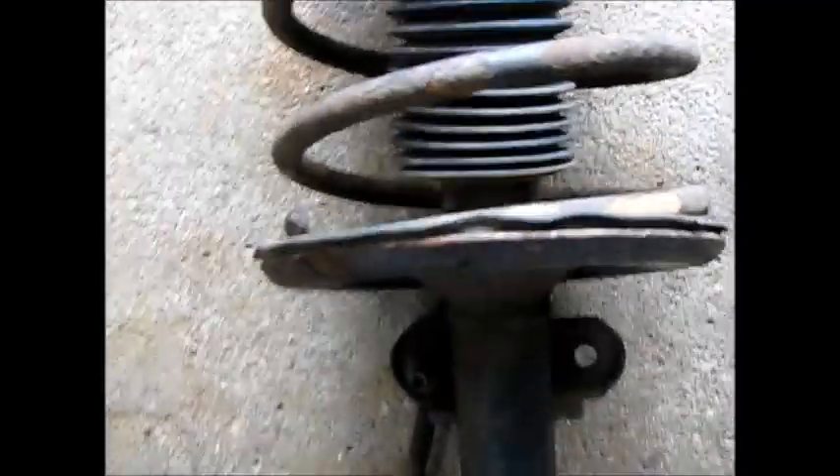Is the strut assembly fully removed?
Yes.